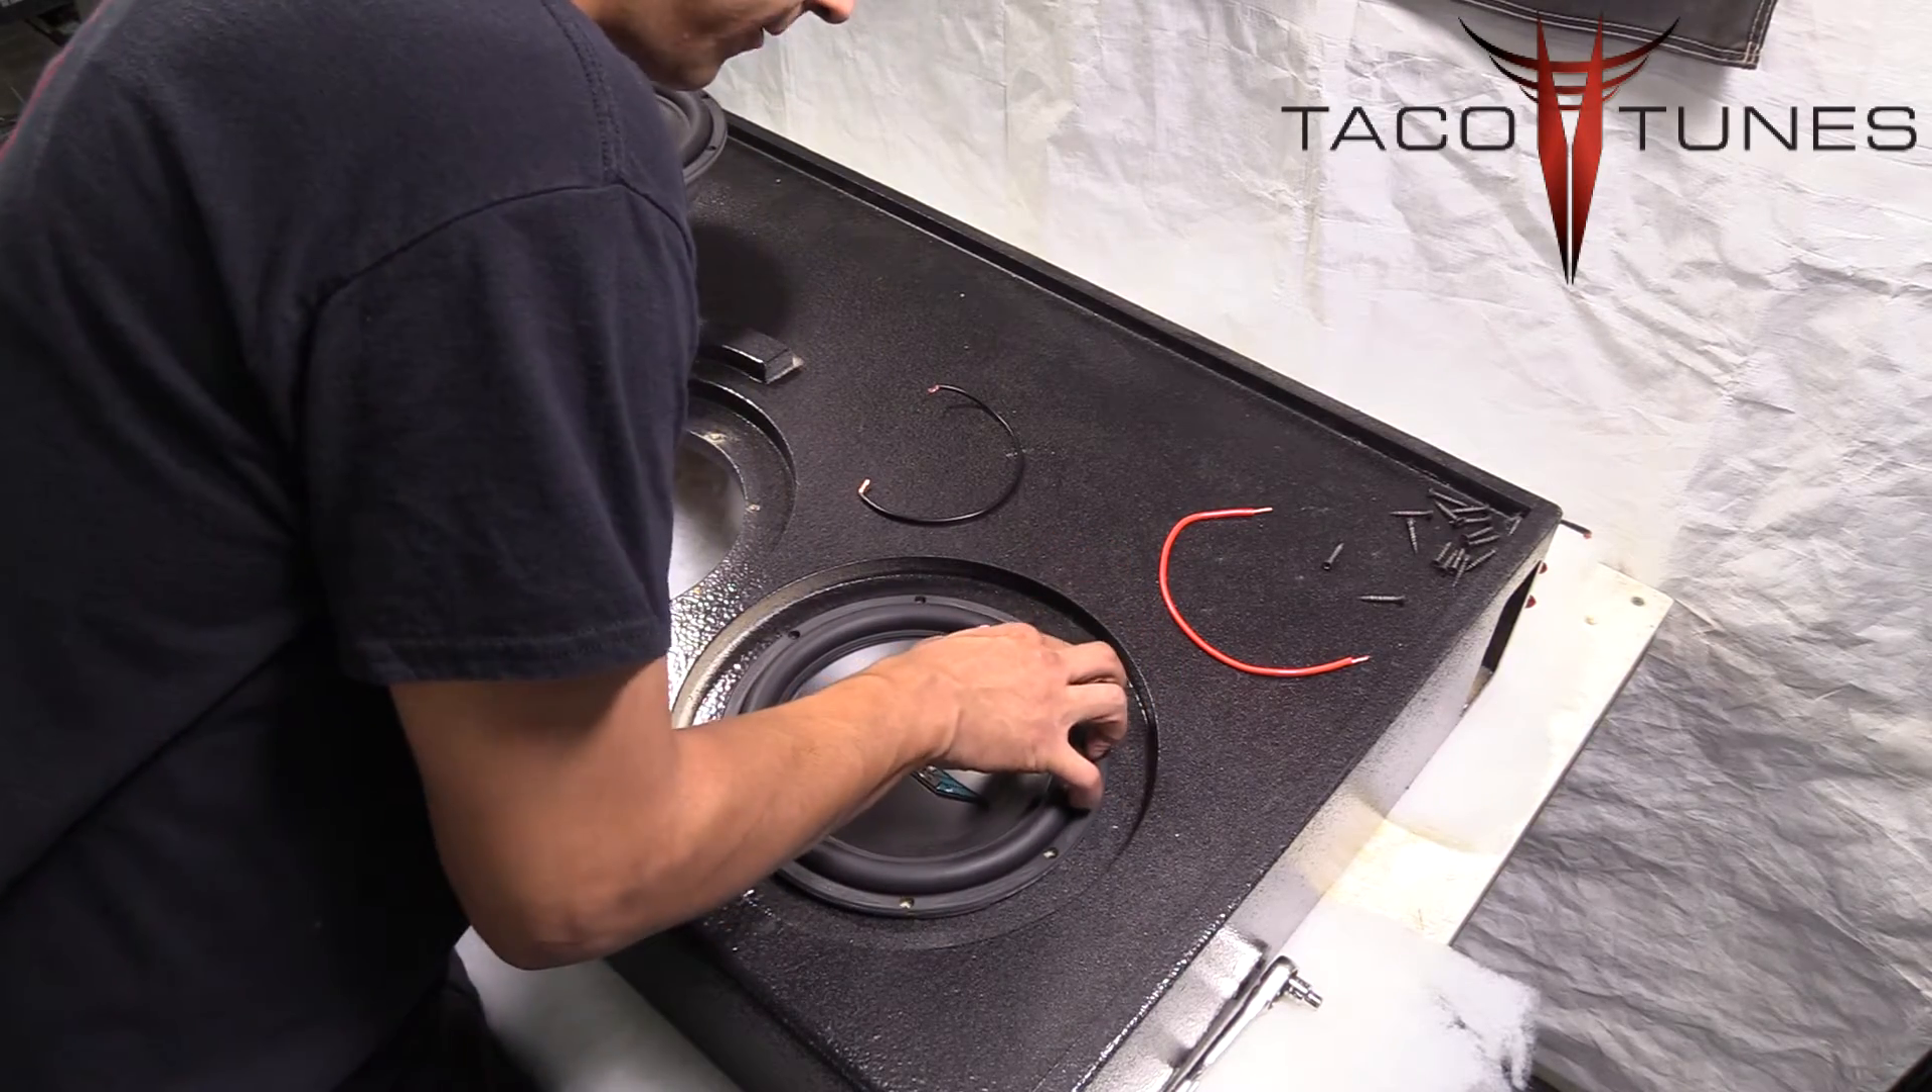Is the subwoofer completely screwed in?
No.